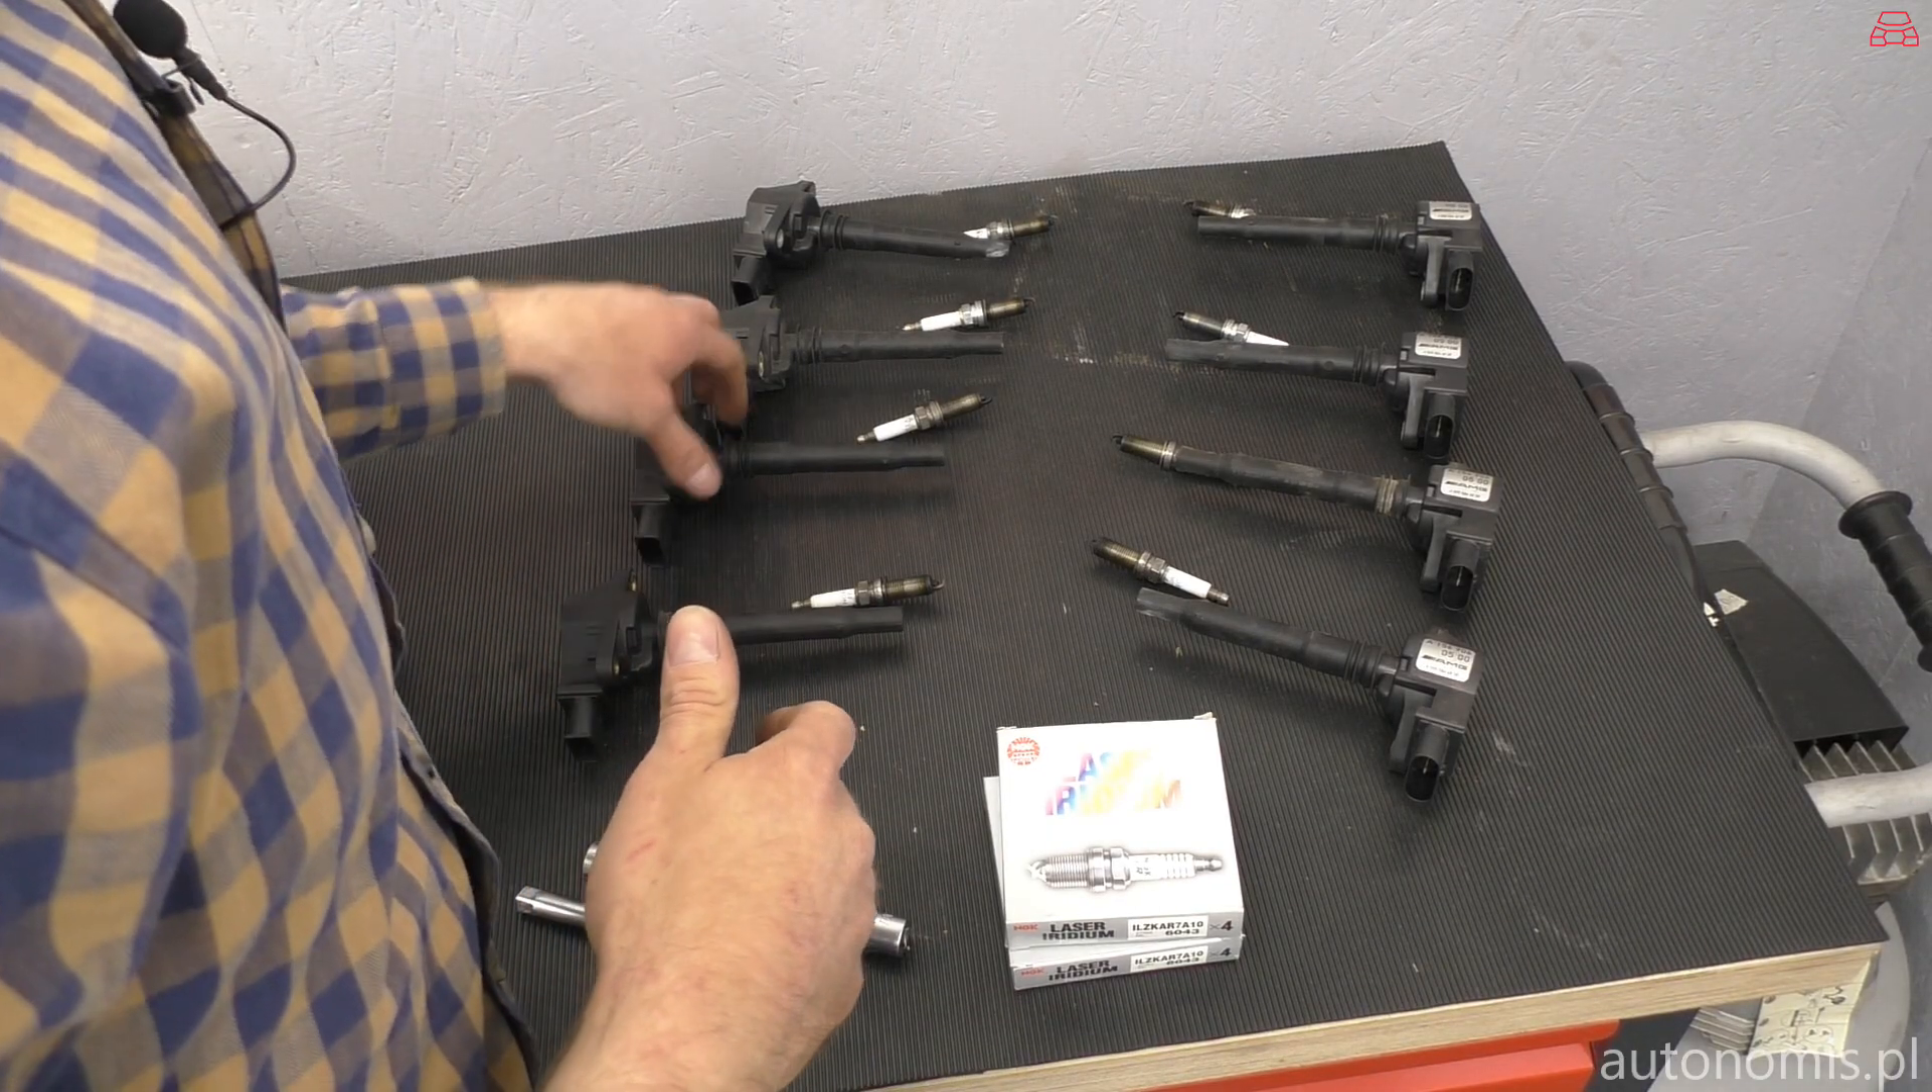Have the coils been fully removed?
Yes.